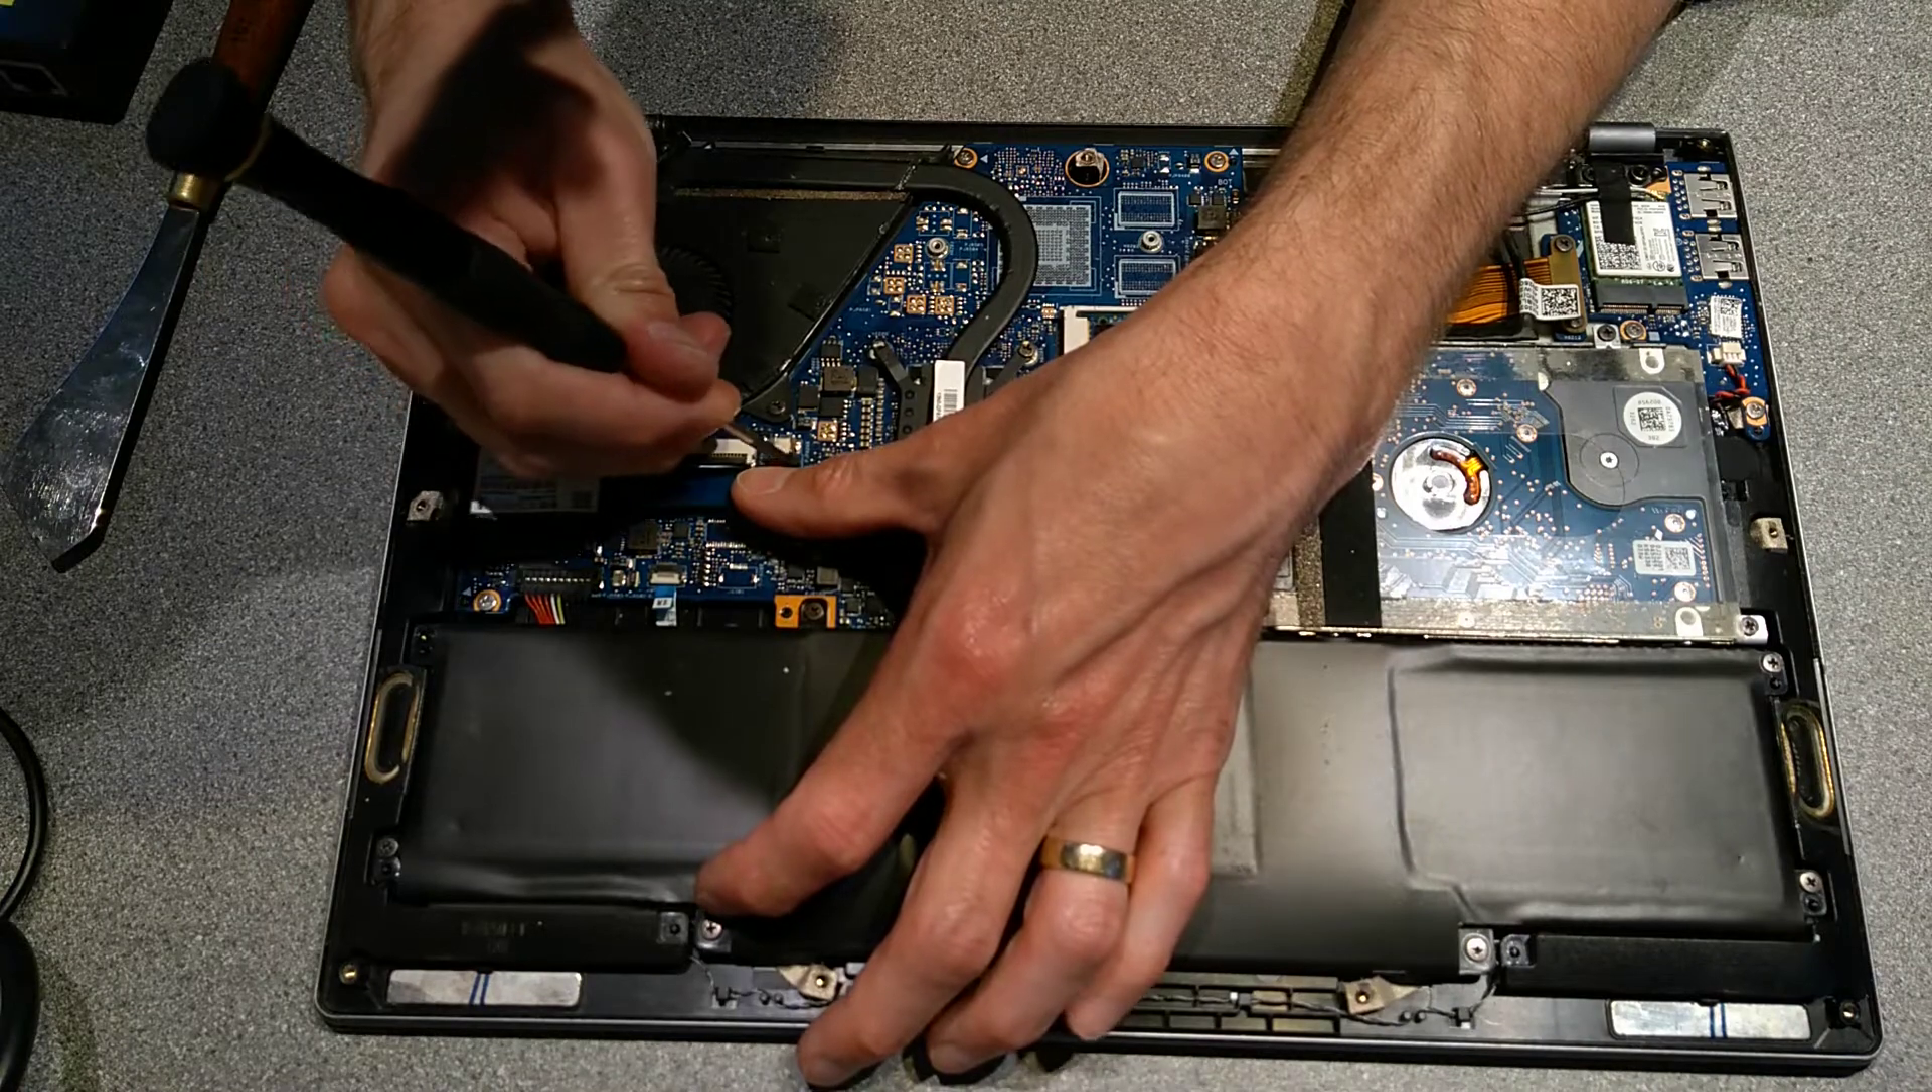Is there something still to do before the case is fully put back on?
Yes.